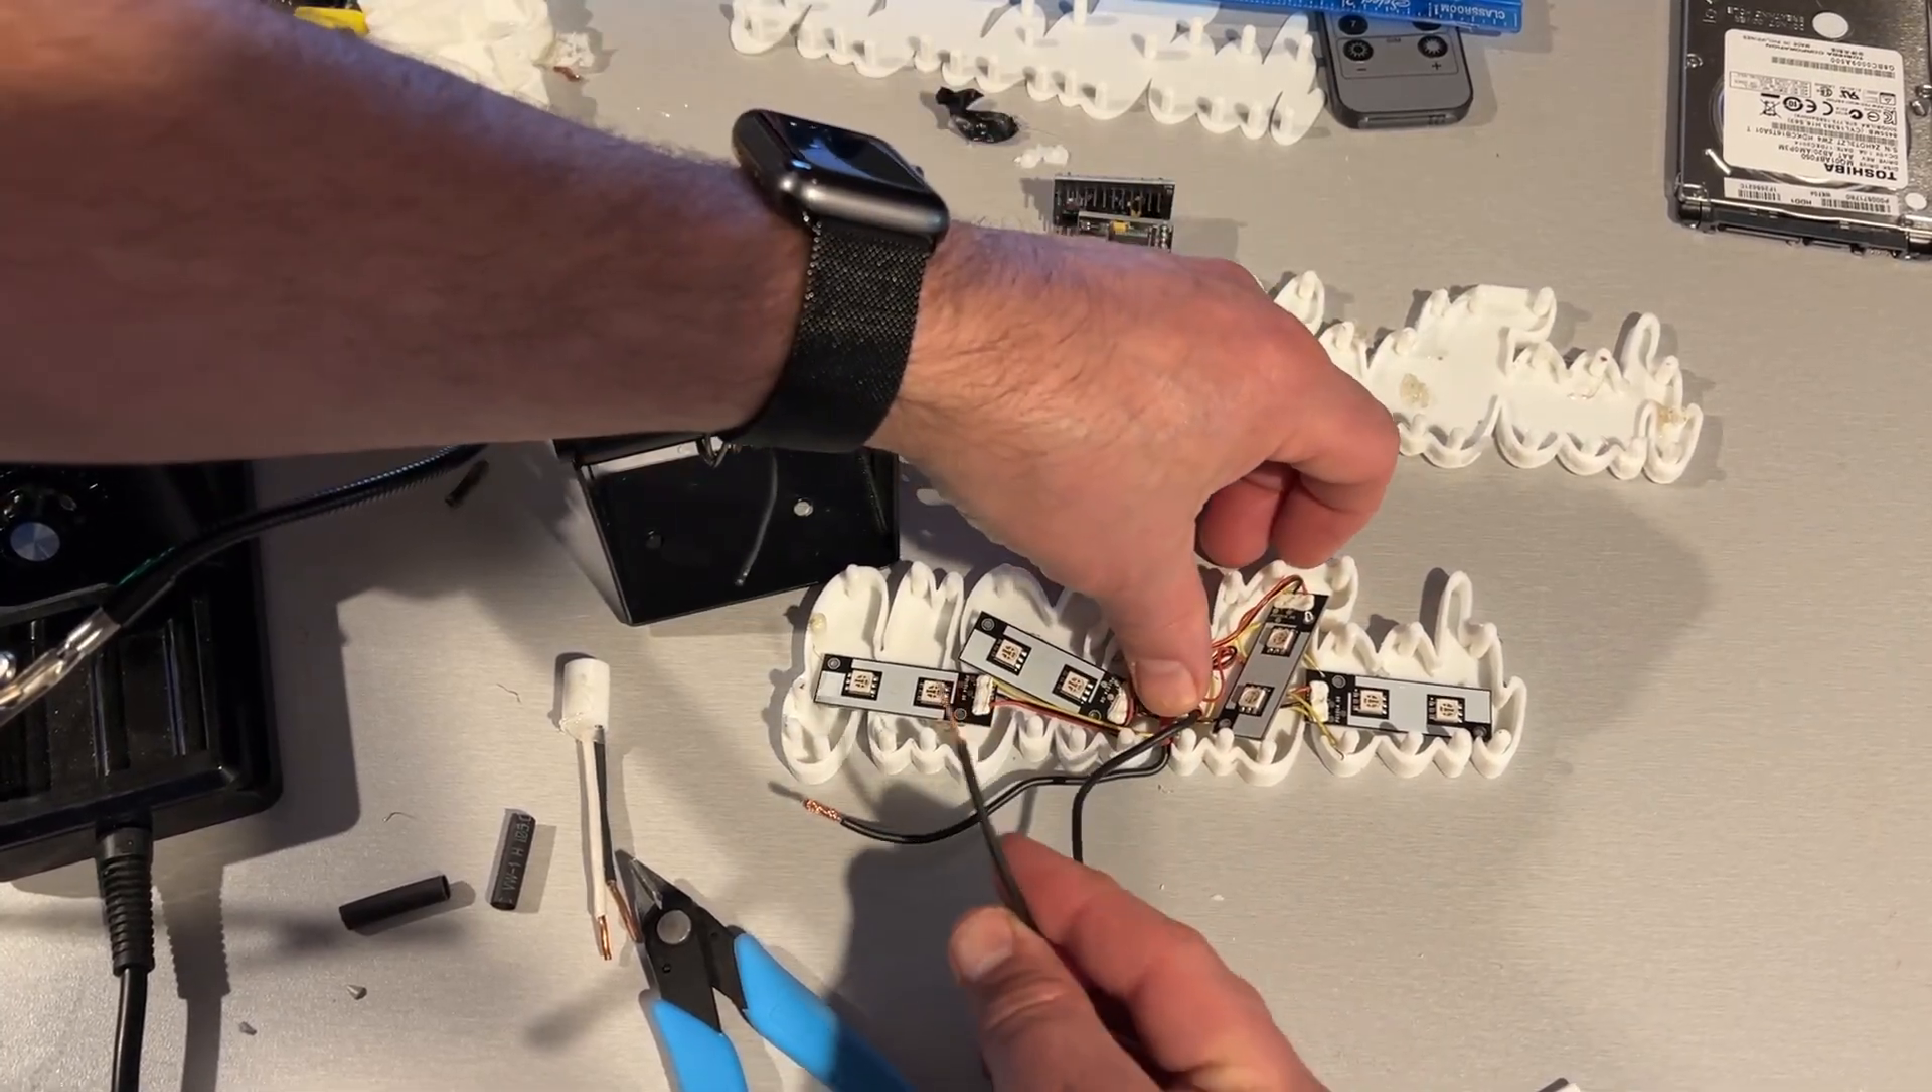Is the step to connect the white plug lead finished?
No.